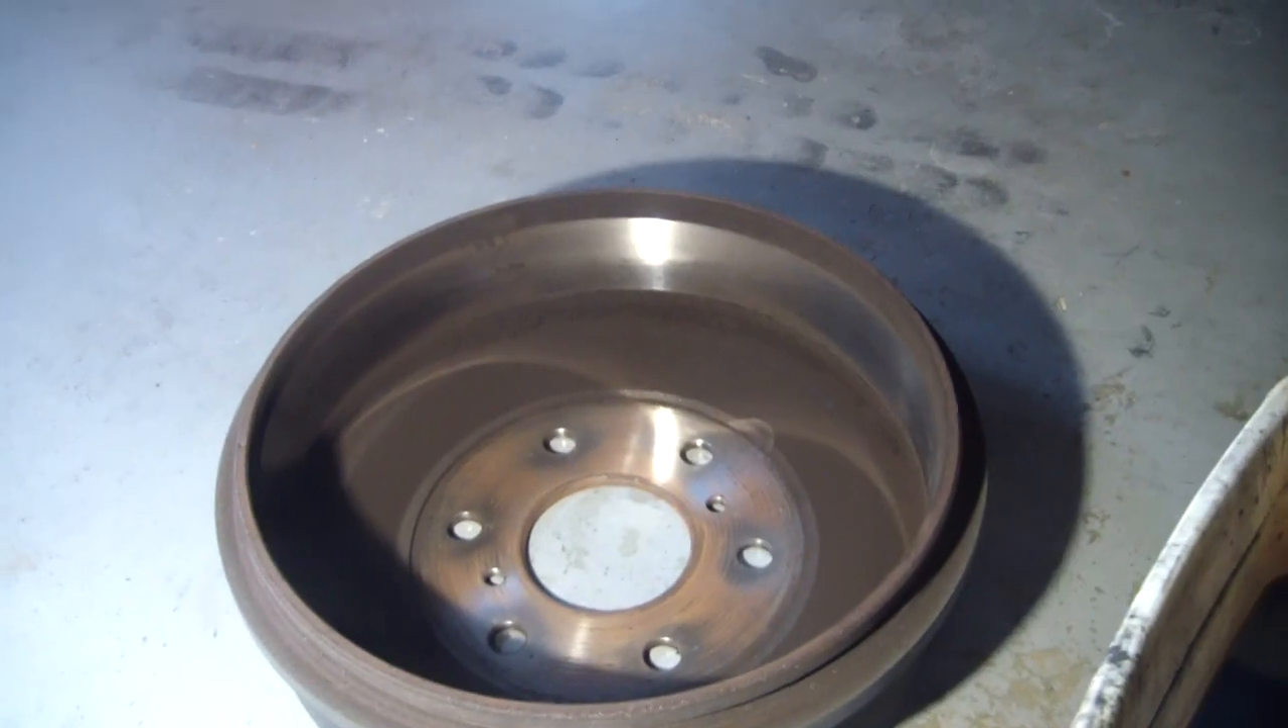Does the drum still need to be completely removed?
No.